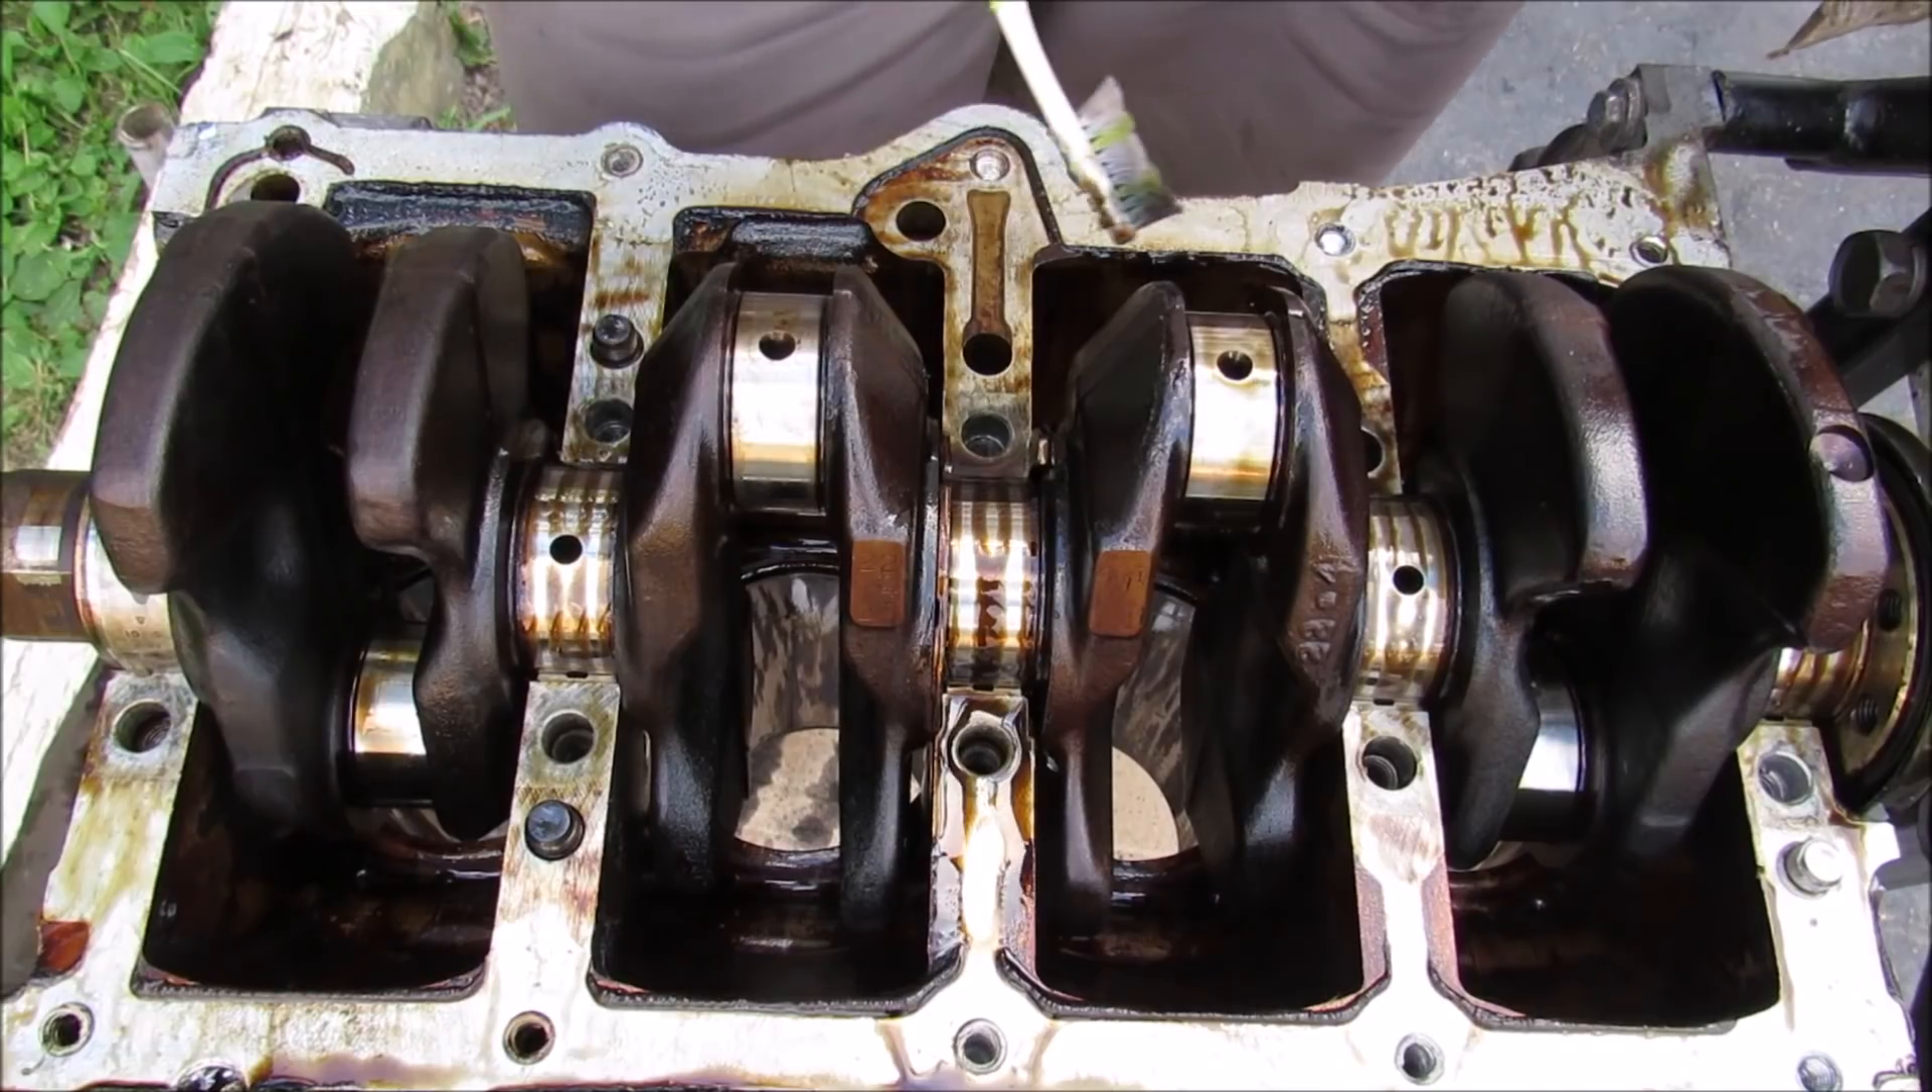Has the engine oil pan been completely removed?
Yes.